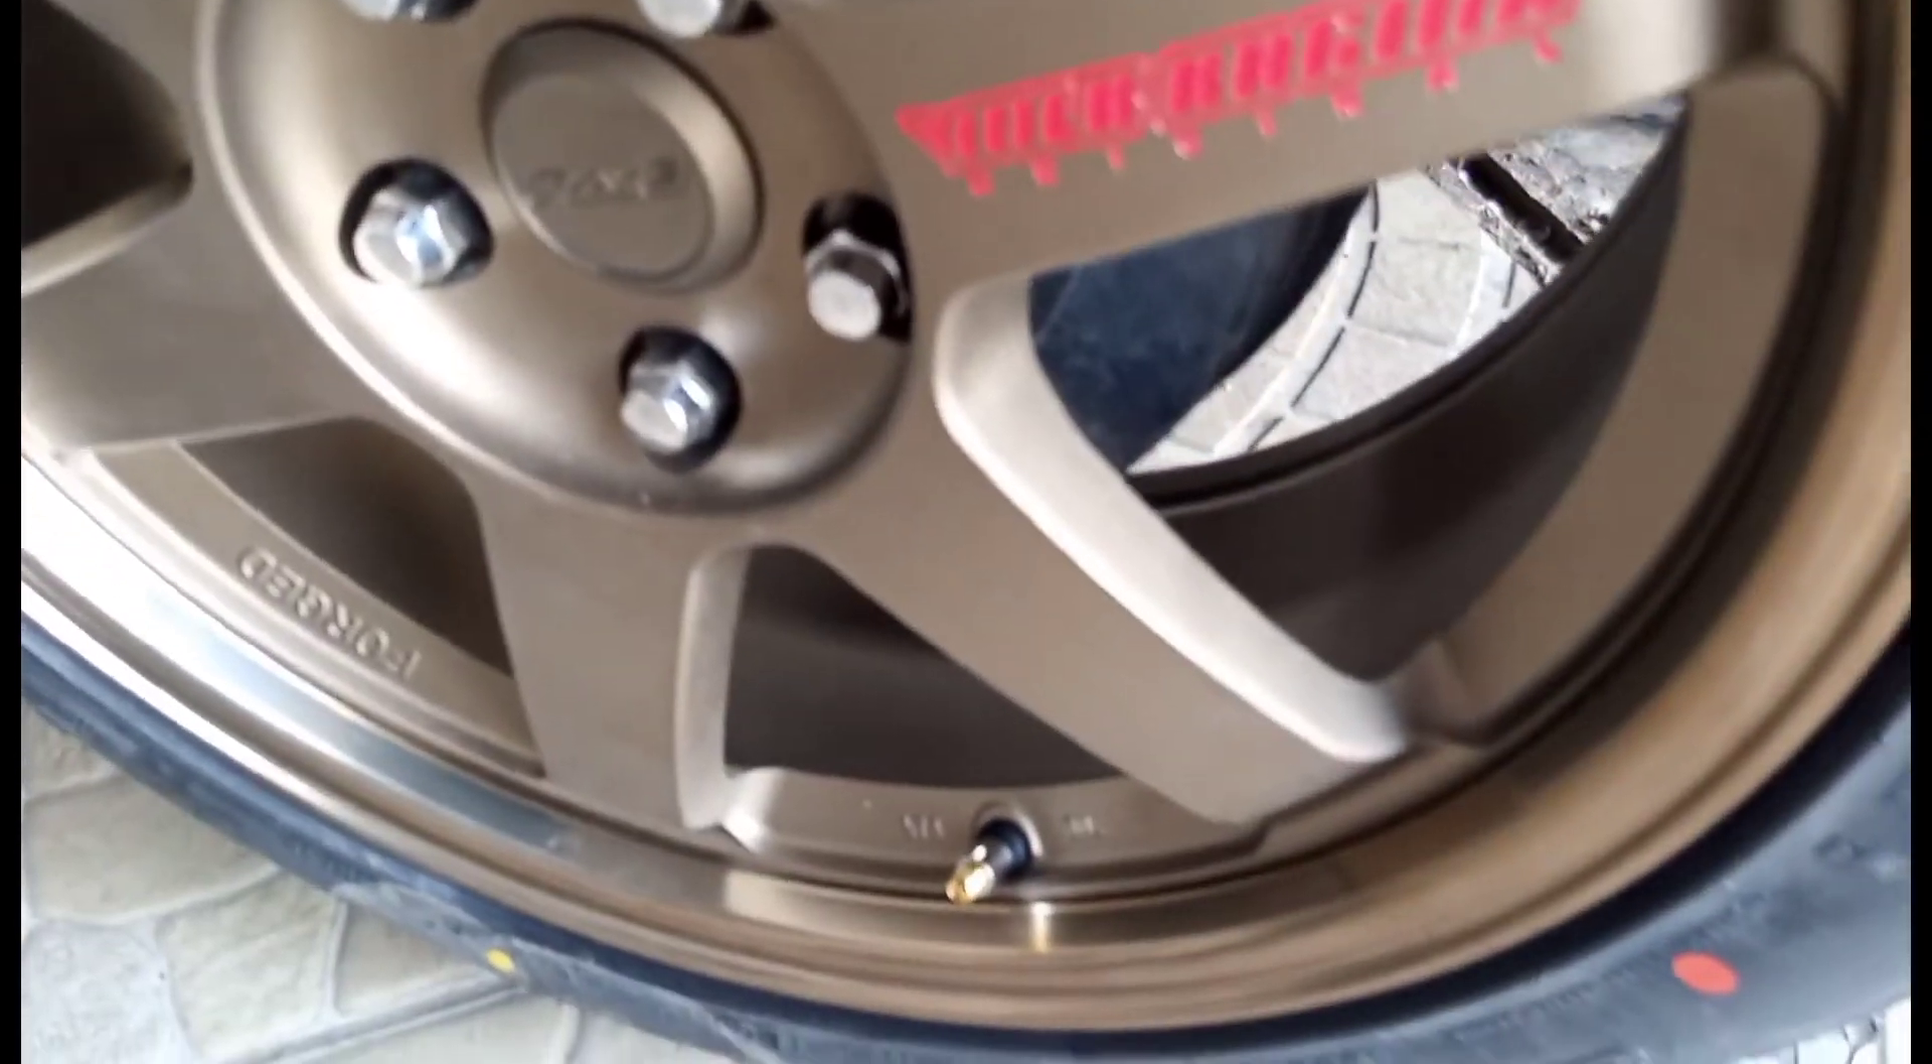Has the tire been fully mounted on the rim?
Yes.